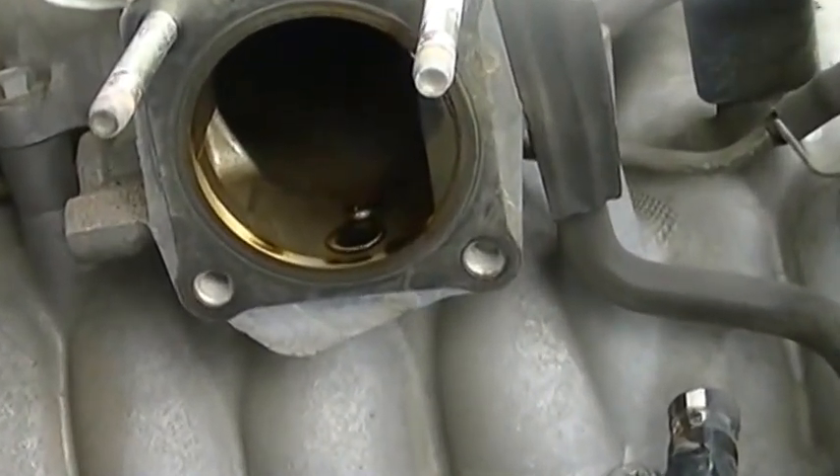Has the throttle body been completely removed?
Yes.